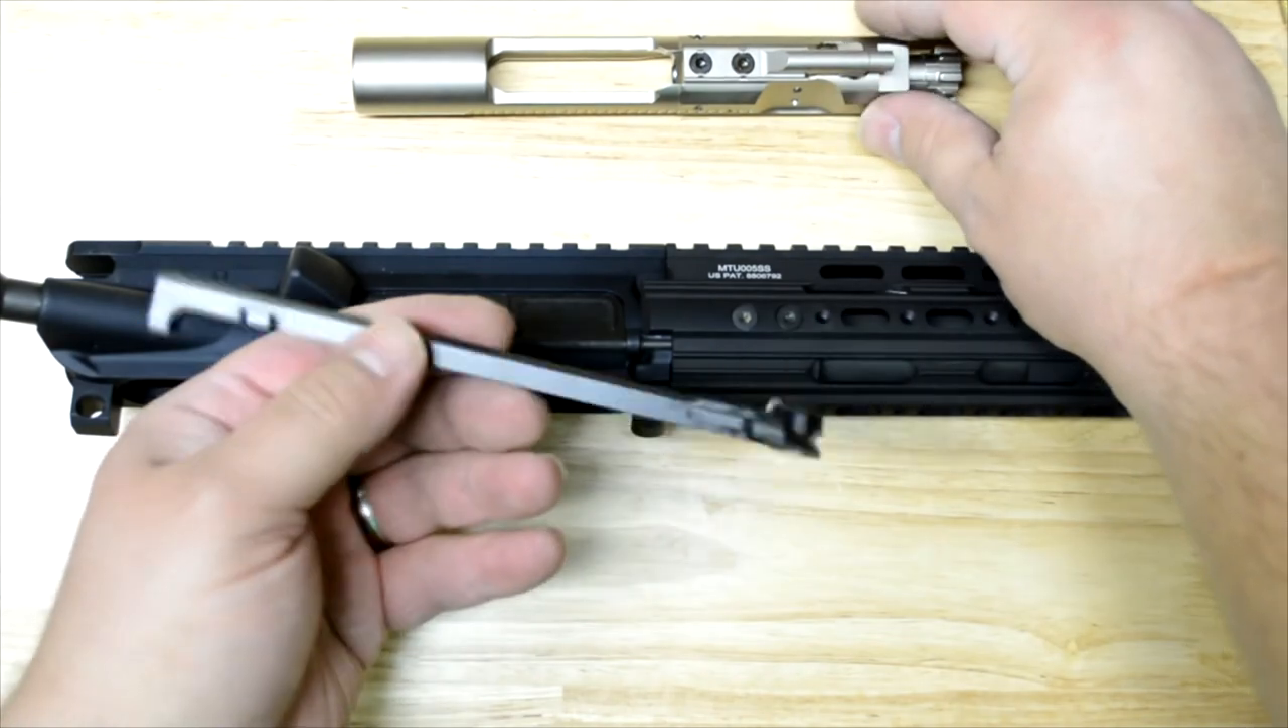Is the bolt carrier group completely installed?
No.